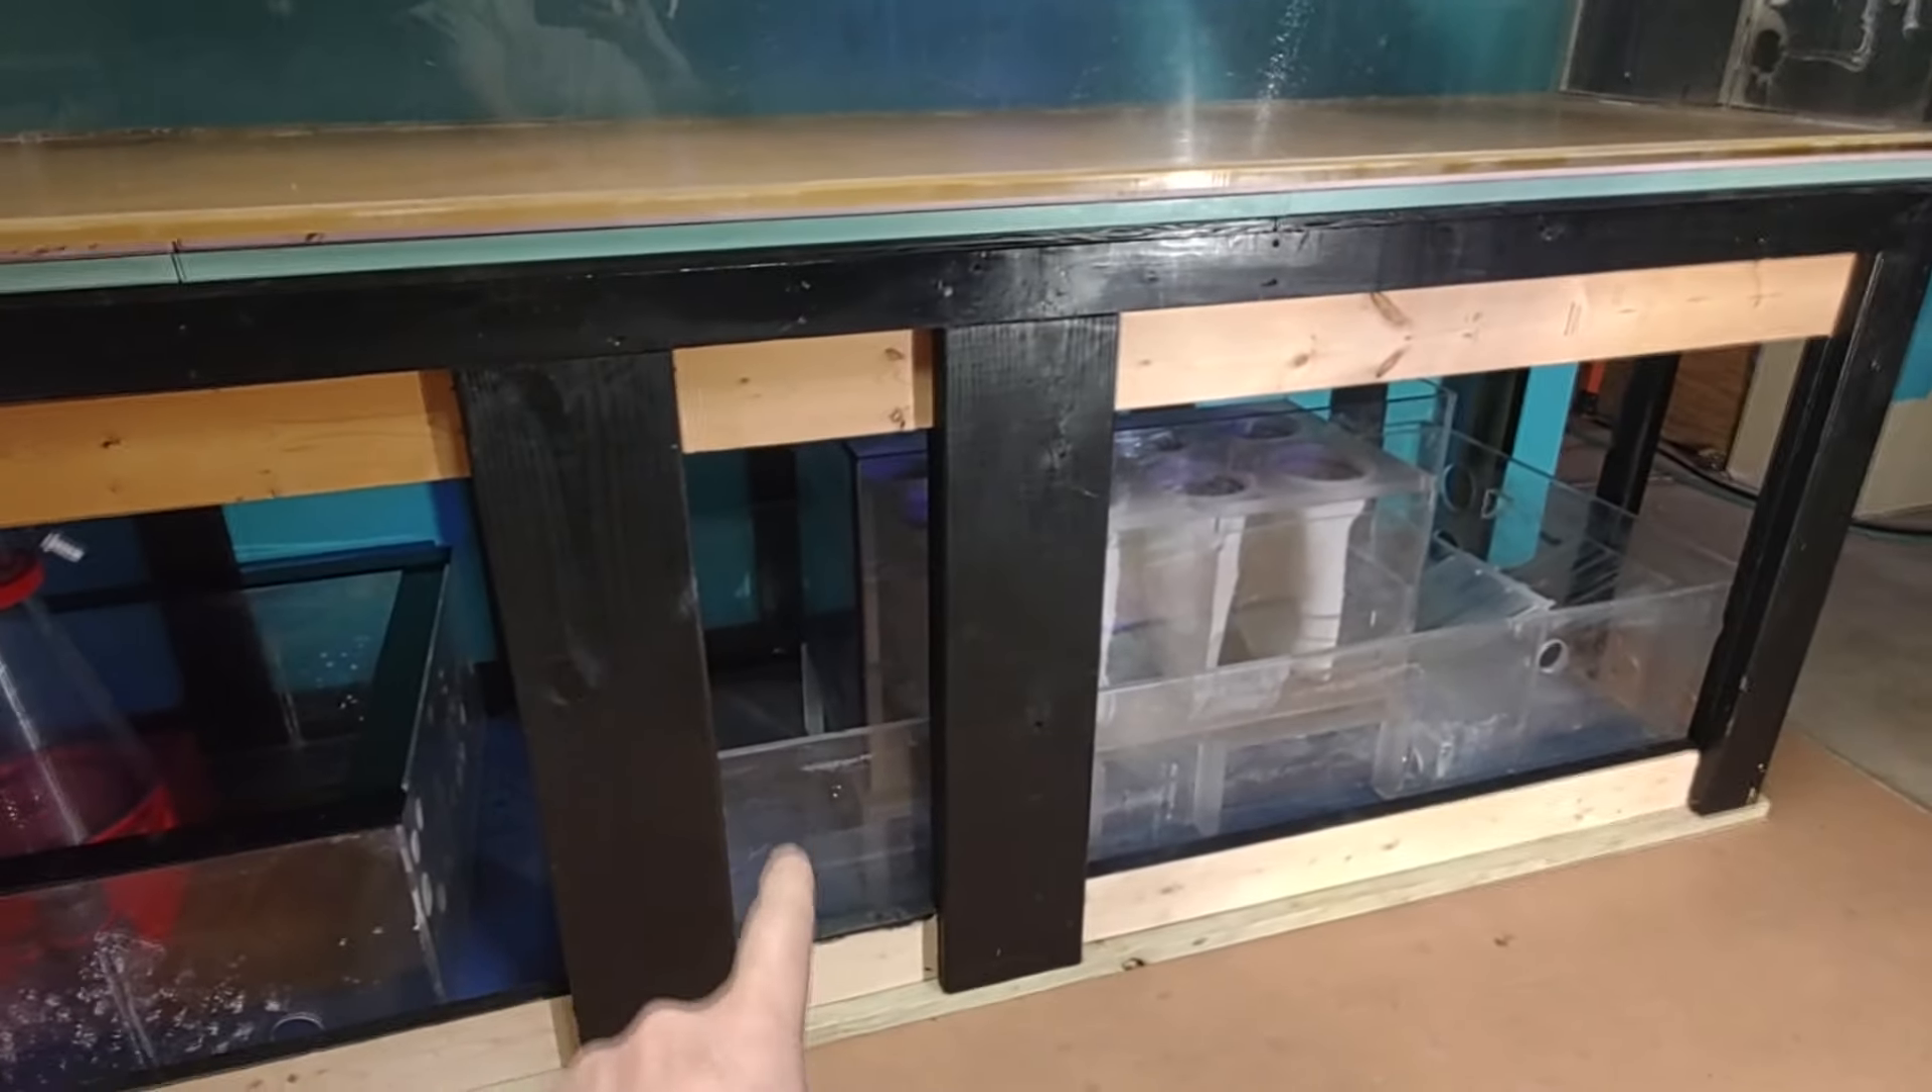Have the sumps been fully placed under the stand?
Yes.